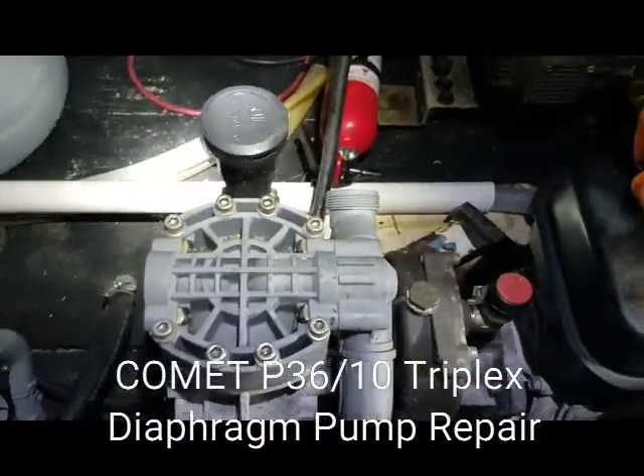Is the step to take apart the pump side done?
No.